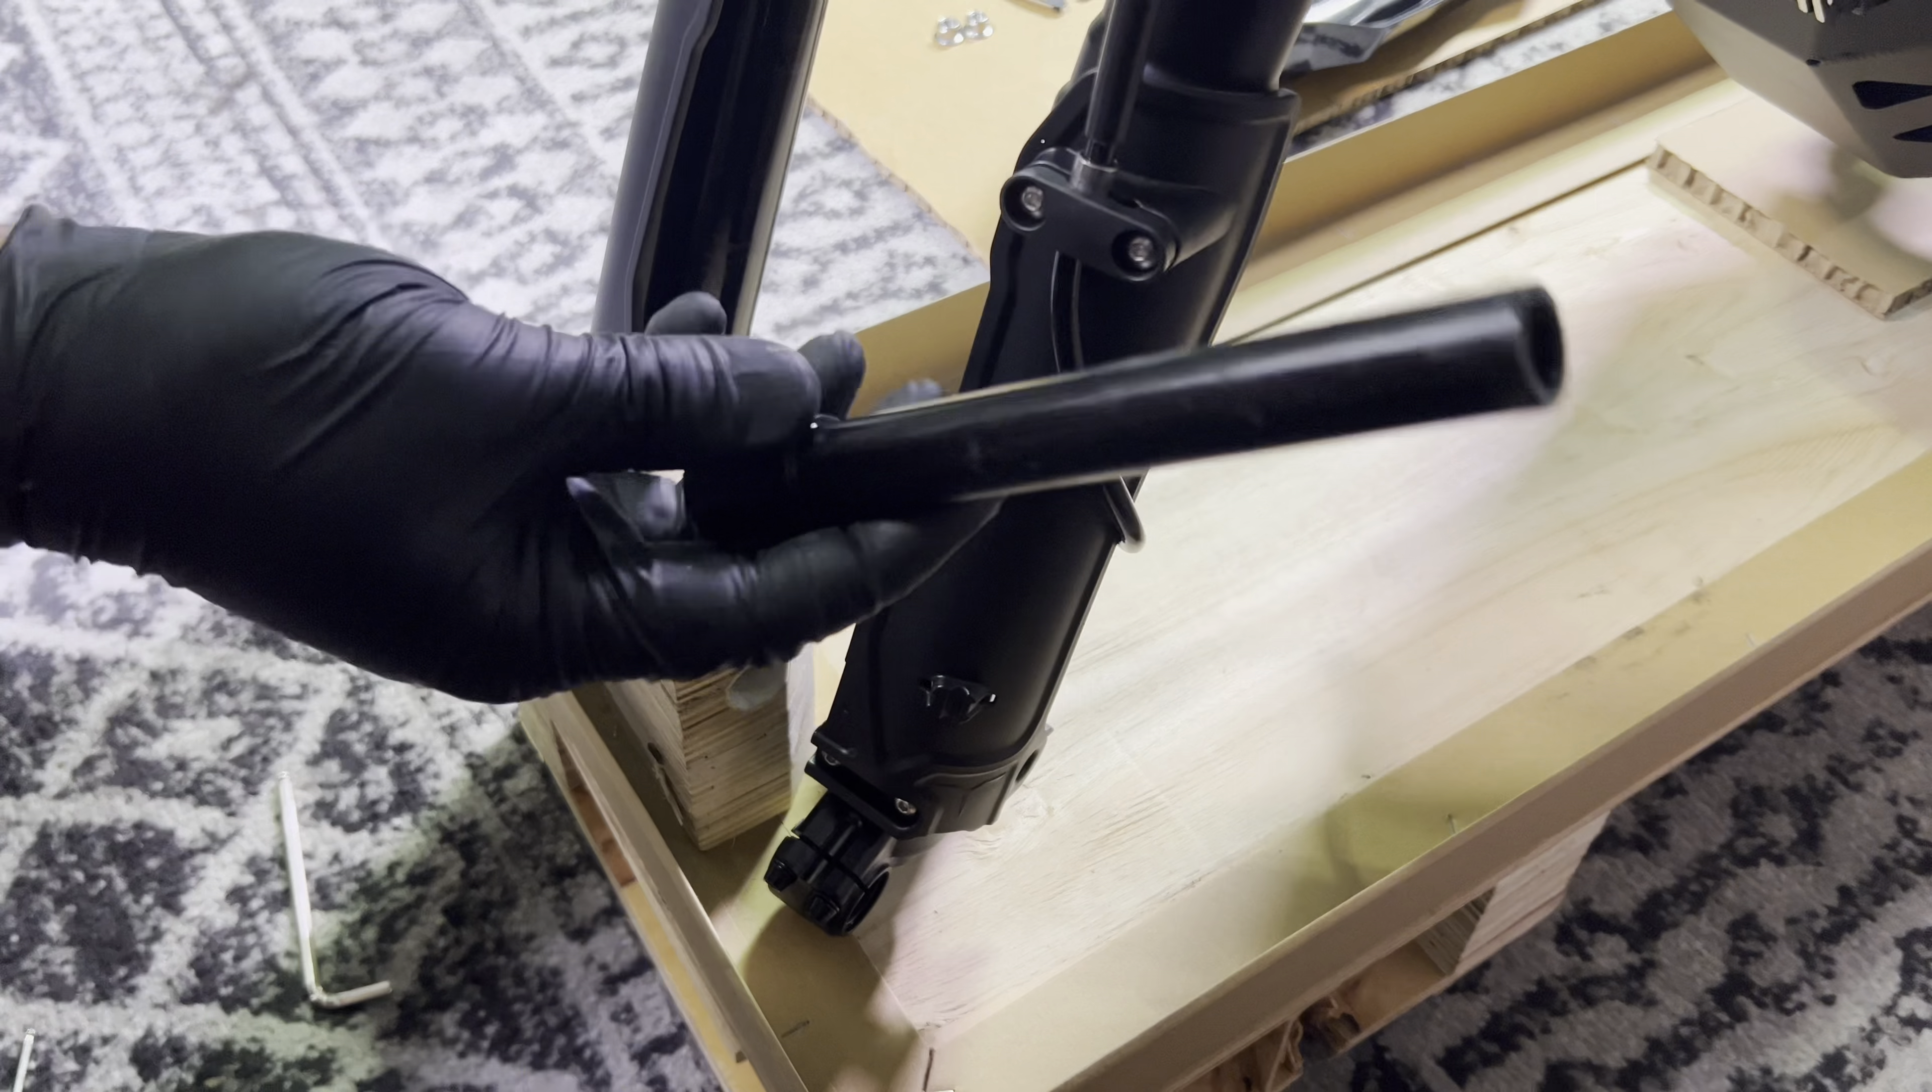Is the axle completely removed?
Yes.